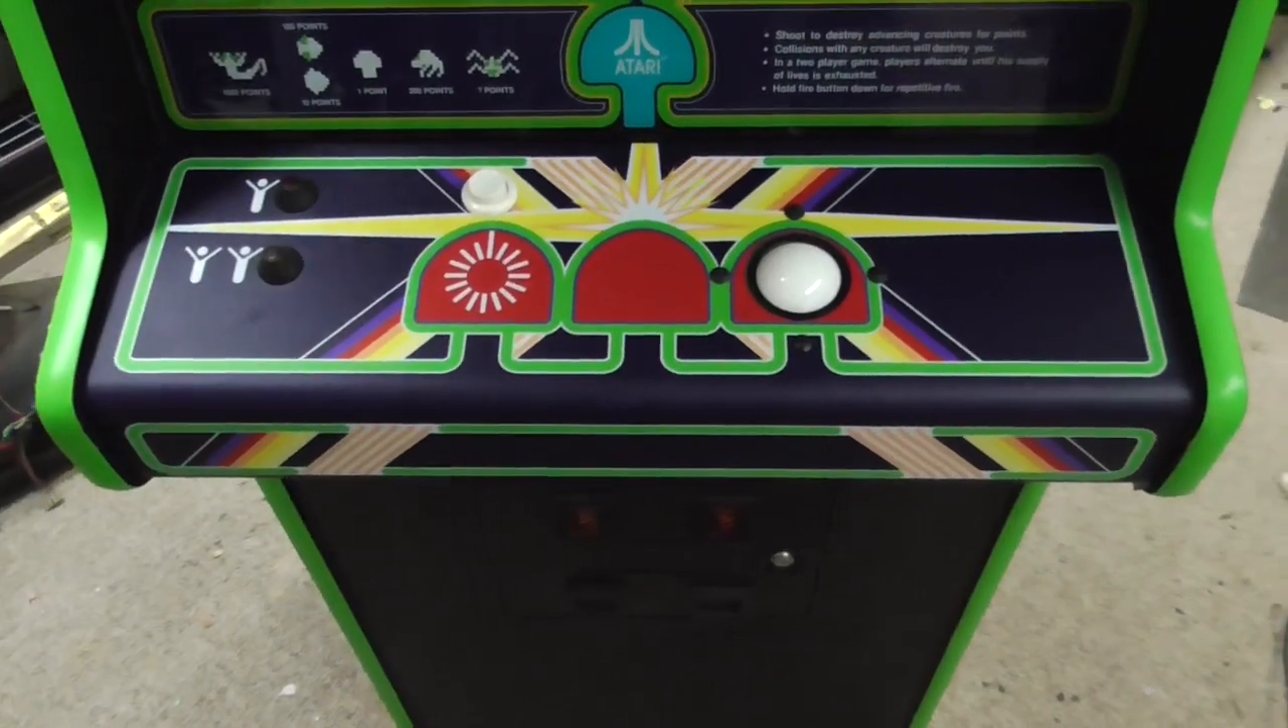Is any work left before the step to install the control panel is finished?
No.